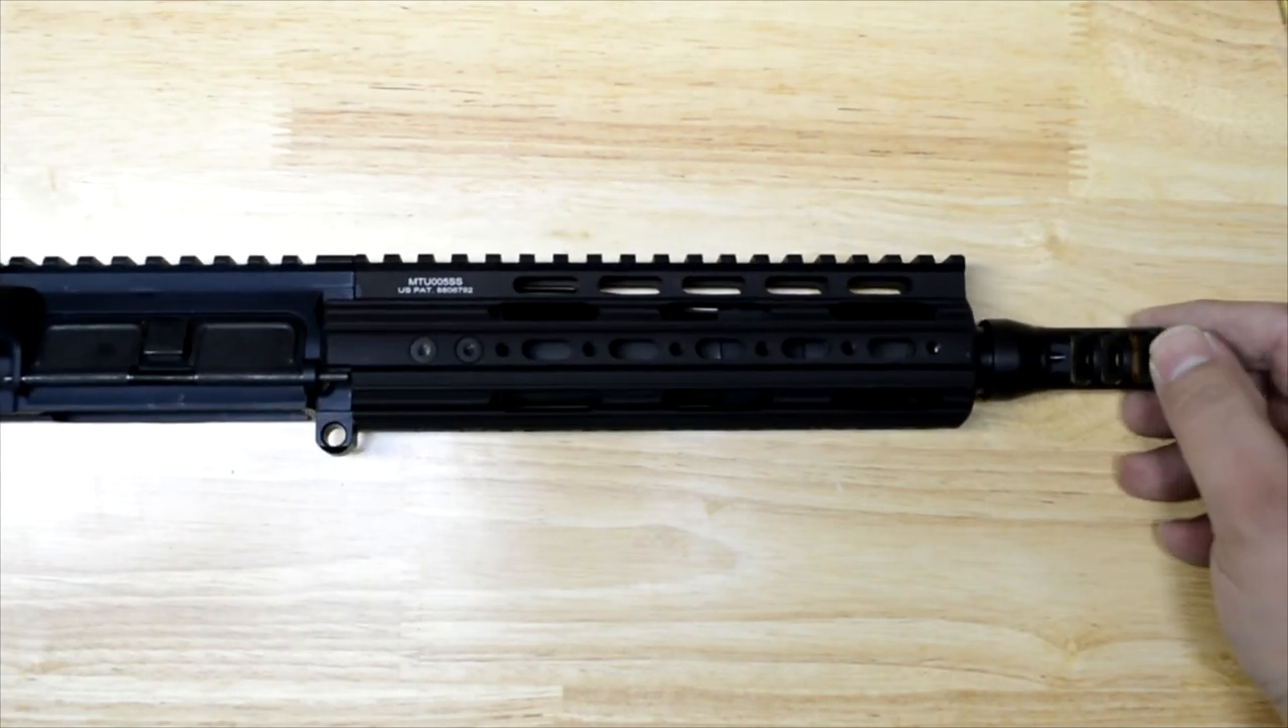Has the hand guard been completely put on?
Yes.